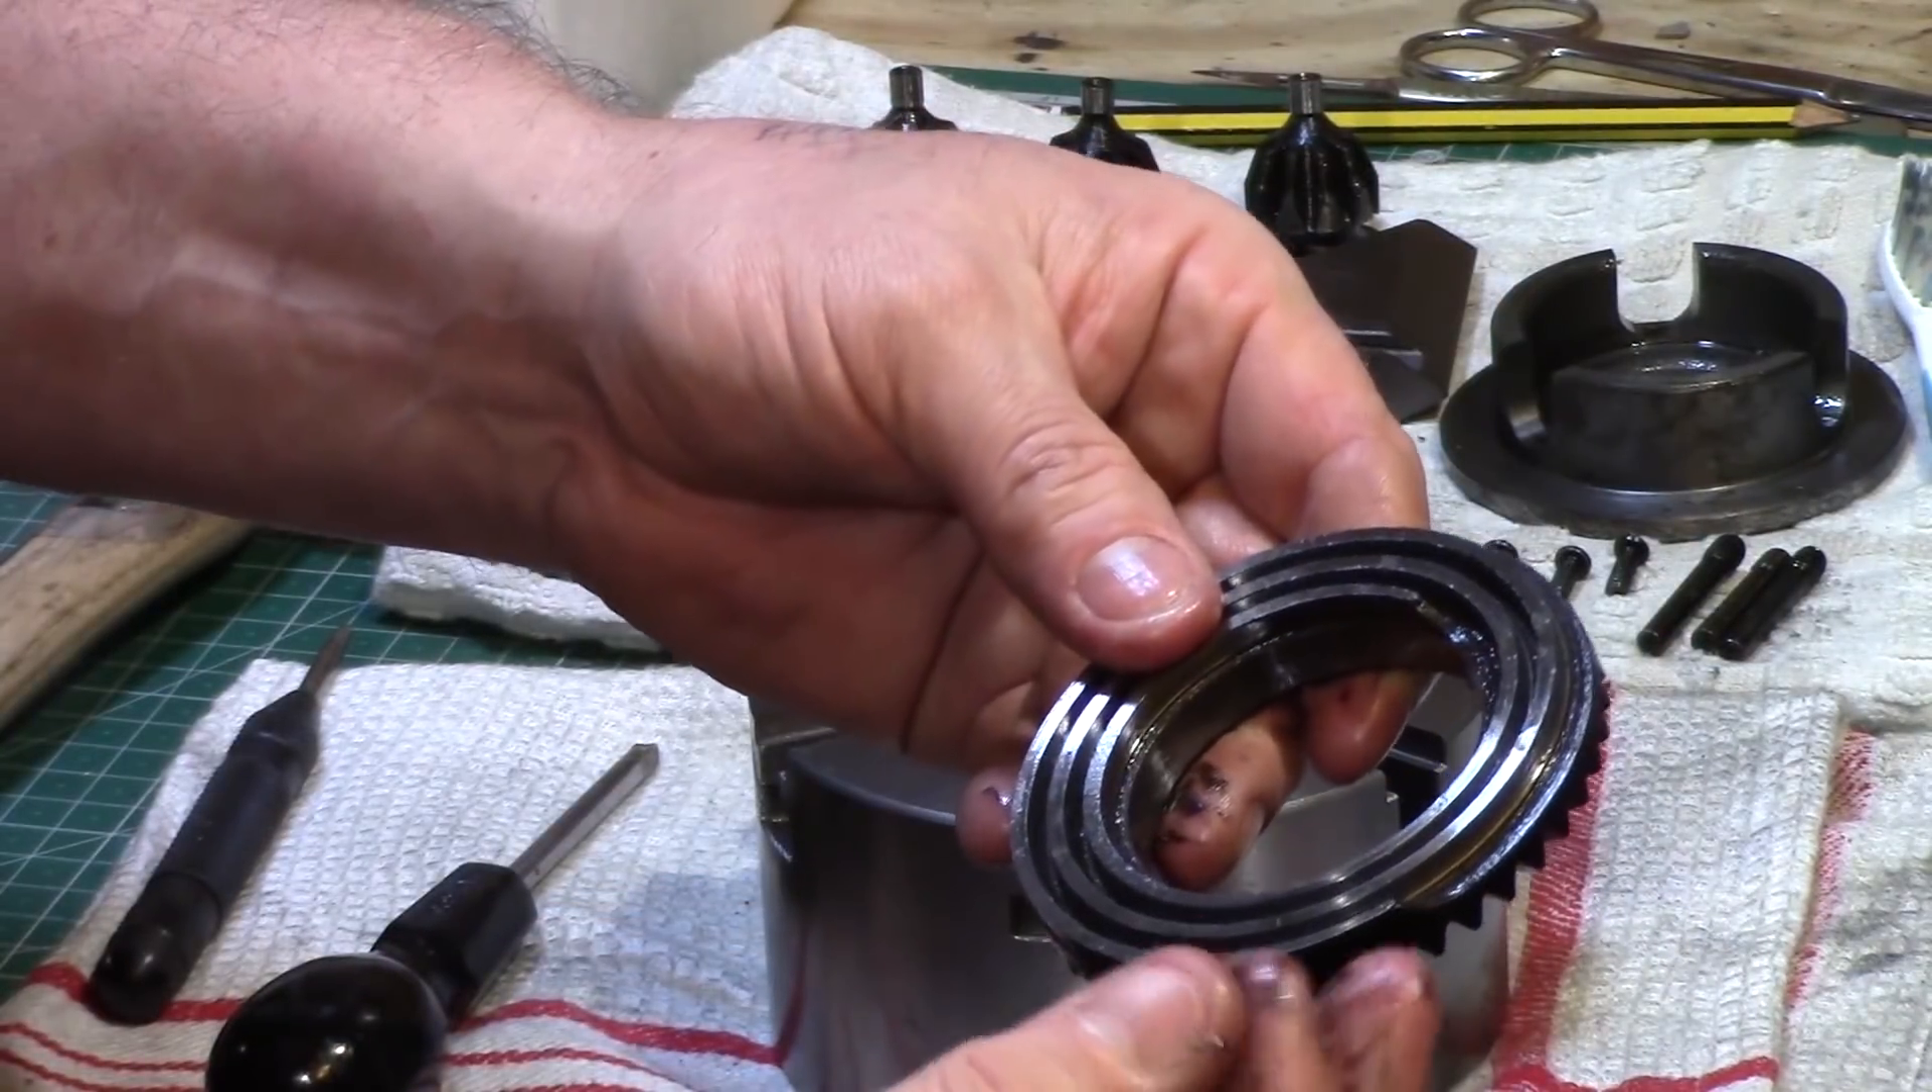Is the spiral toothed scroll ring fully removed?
Yes.